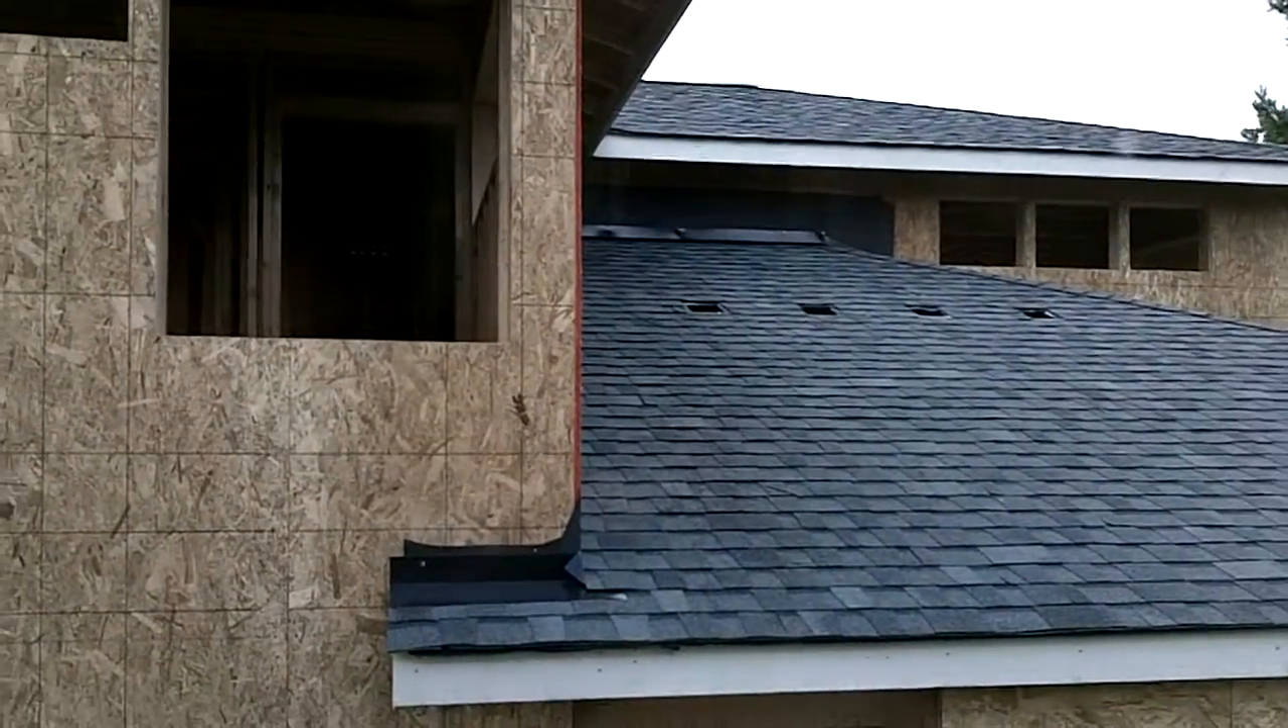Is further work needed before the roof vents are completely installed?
Yes.